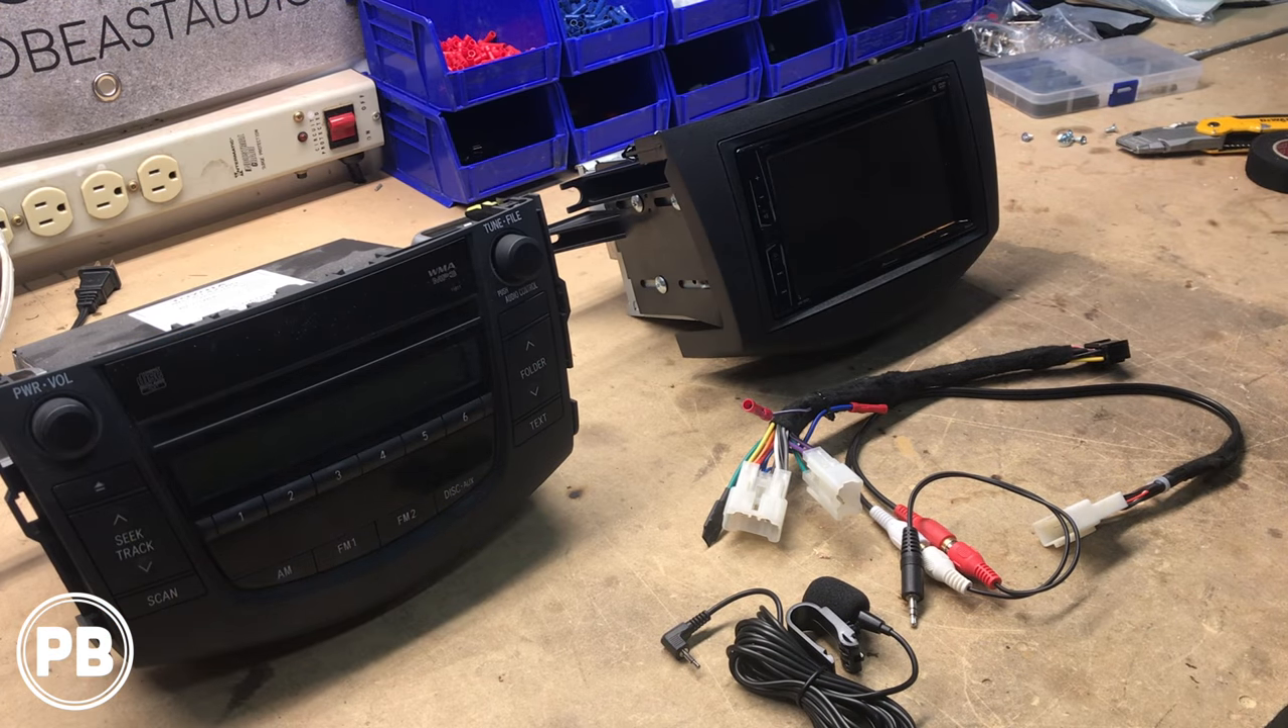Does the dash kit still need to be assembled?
No.